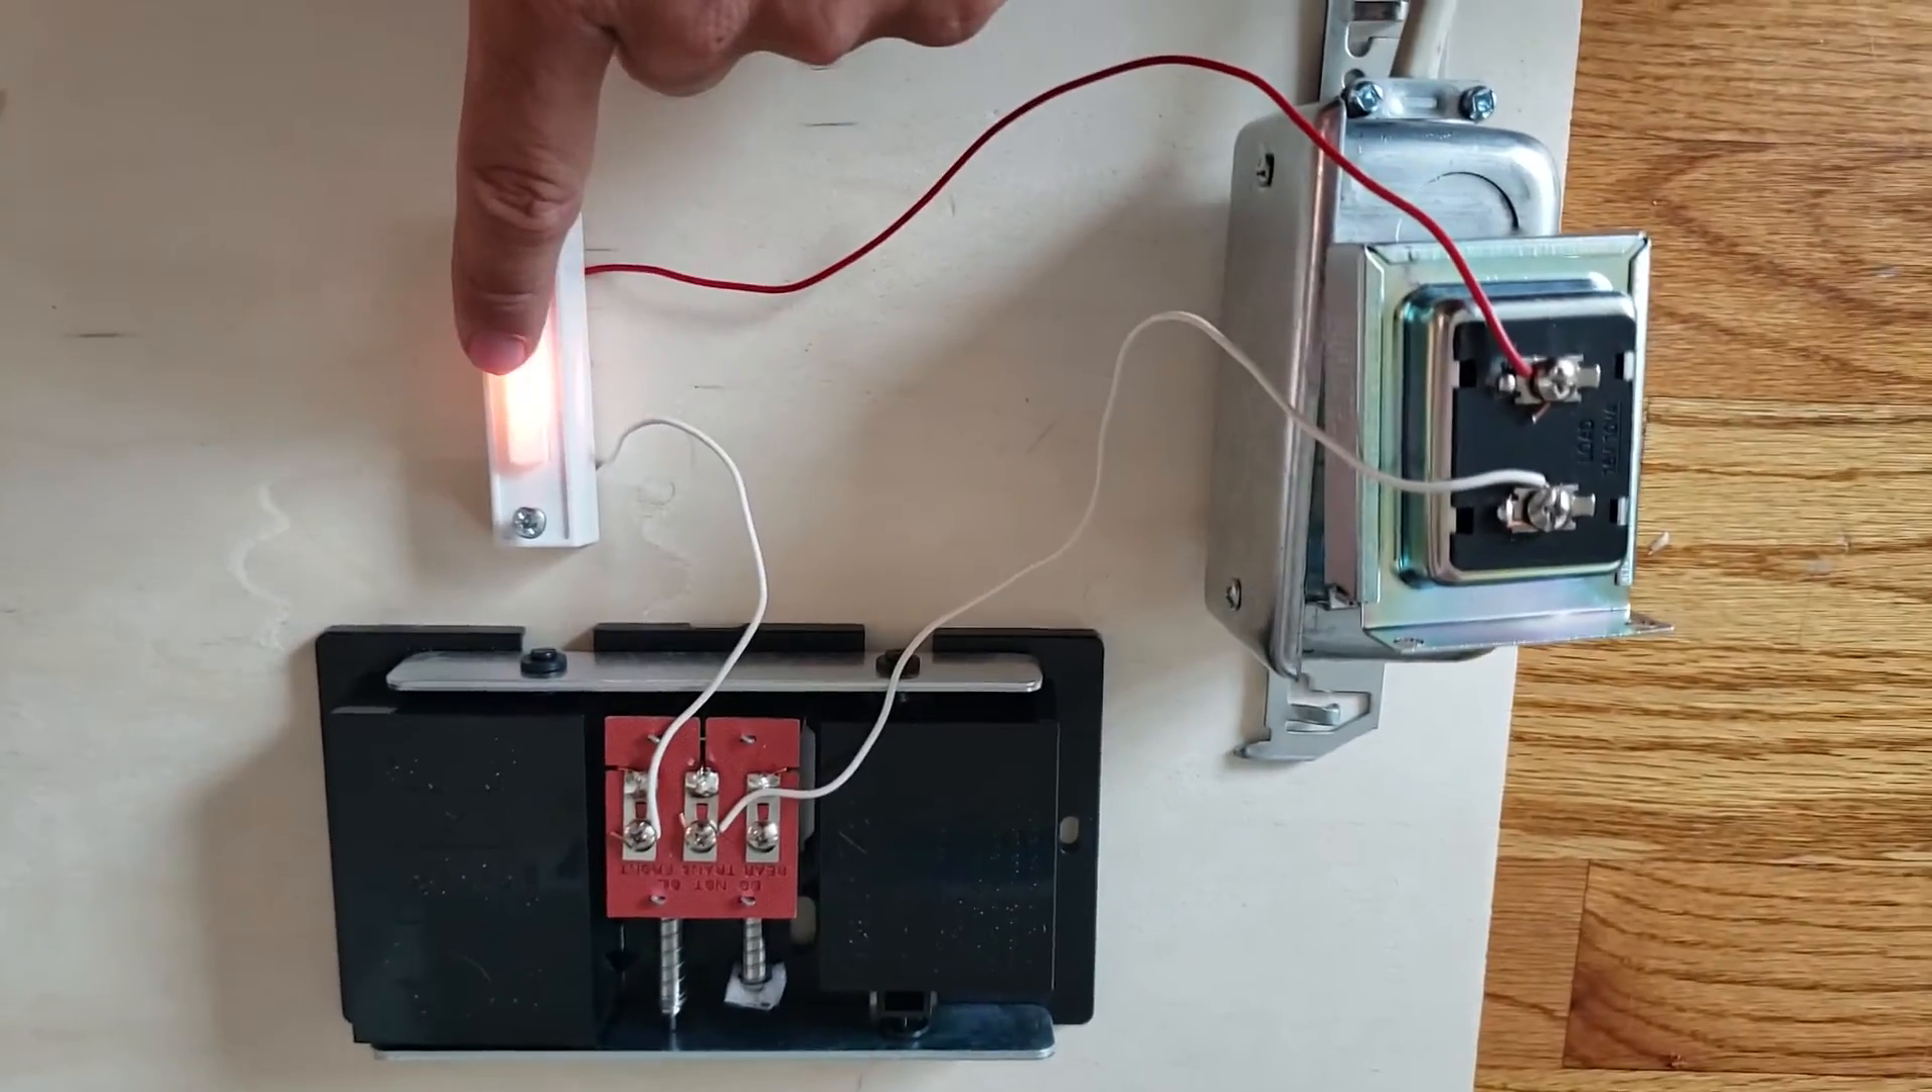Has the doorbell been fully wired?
Yes.